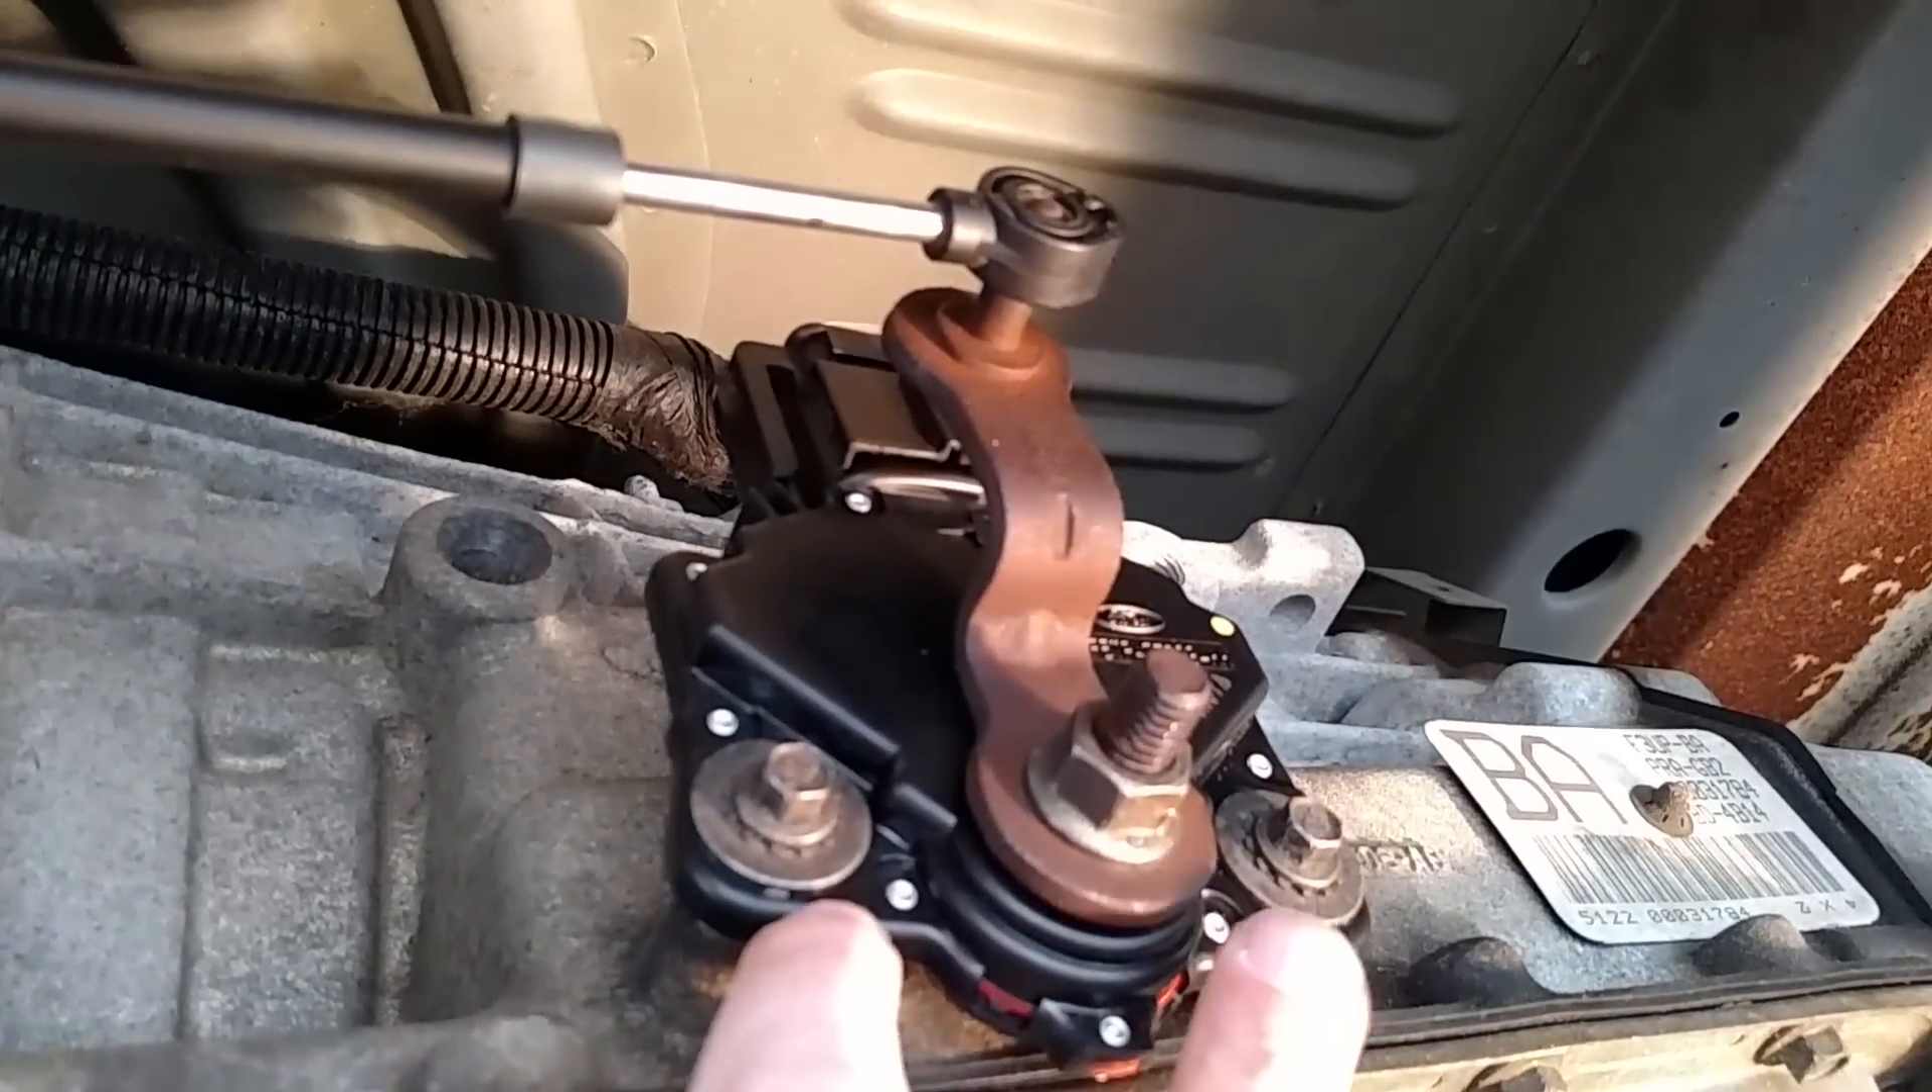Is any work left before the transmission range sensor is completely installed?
No.